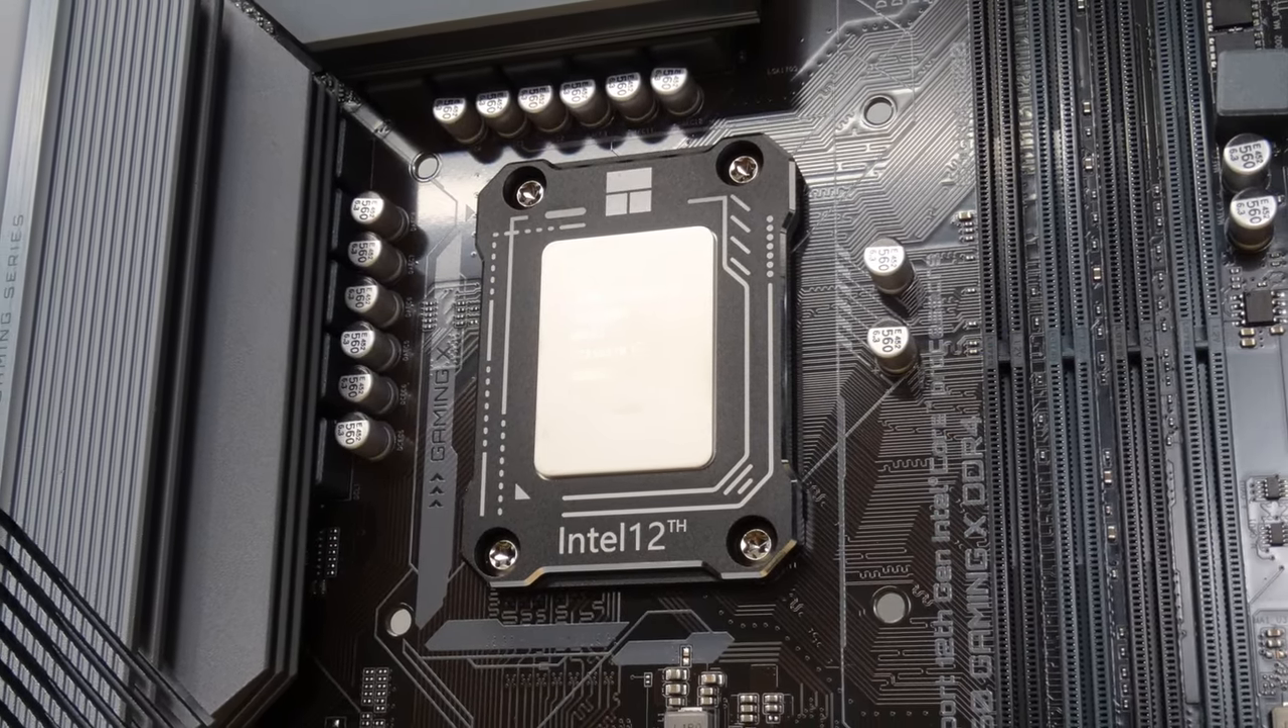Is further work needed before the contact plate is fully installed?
No.